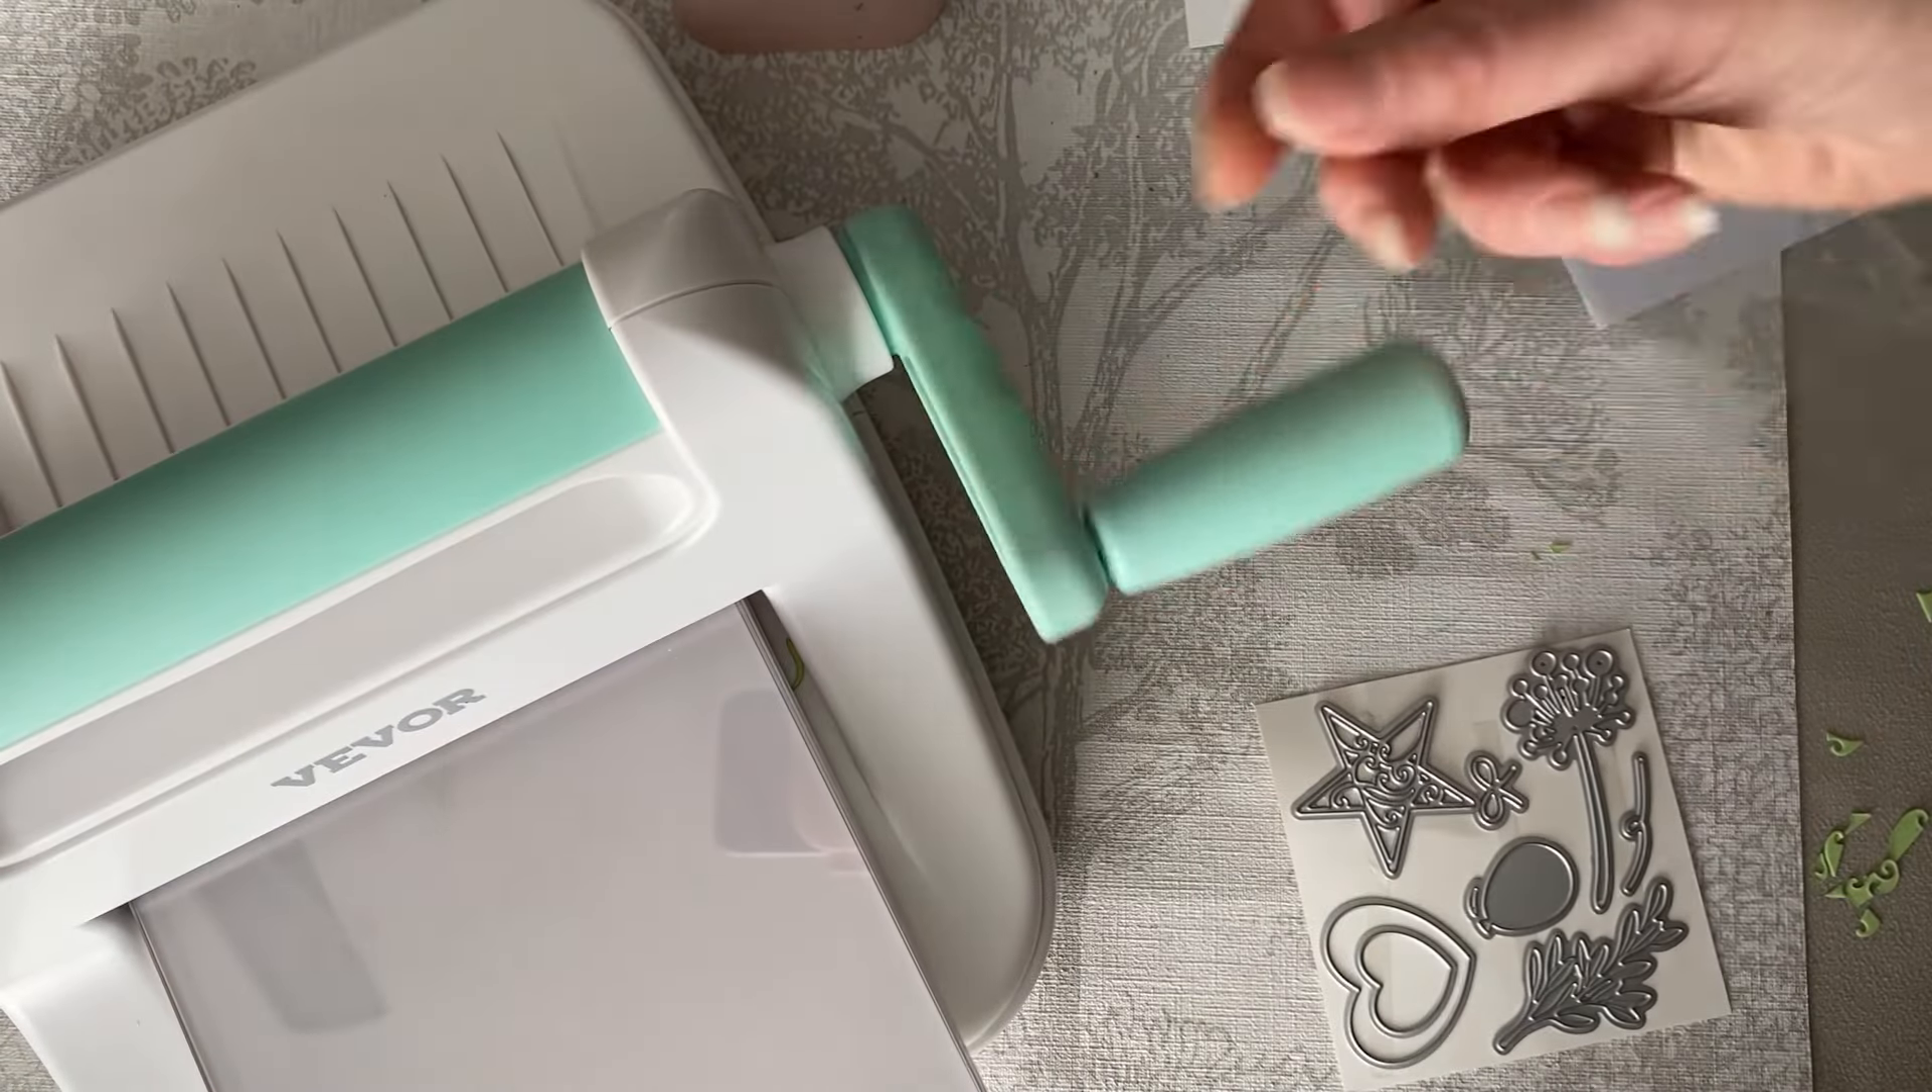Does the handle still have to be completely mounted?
No.